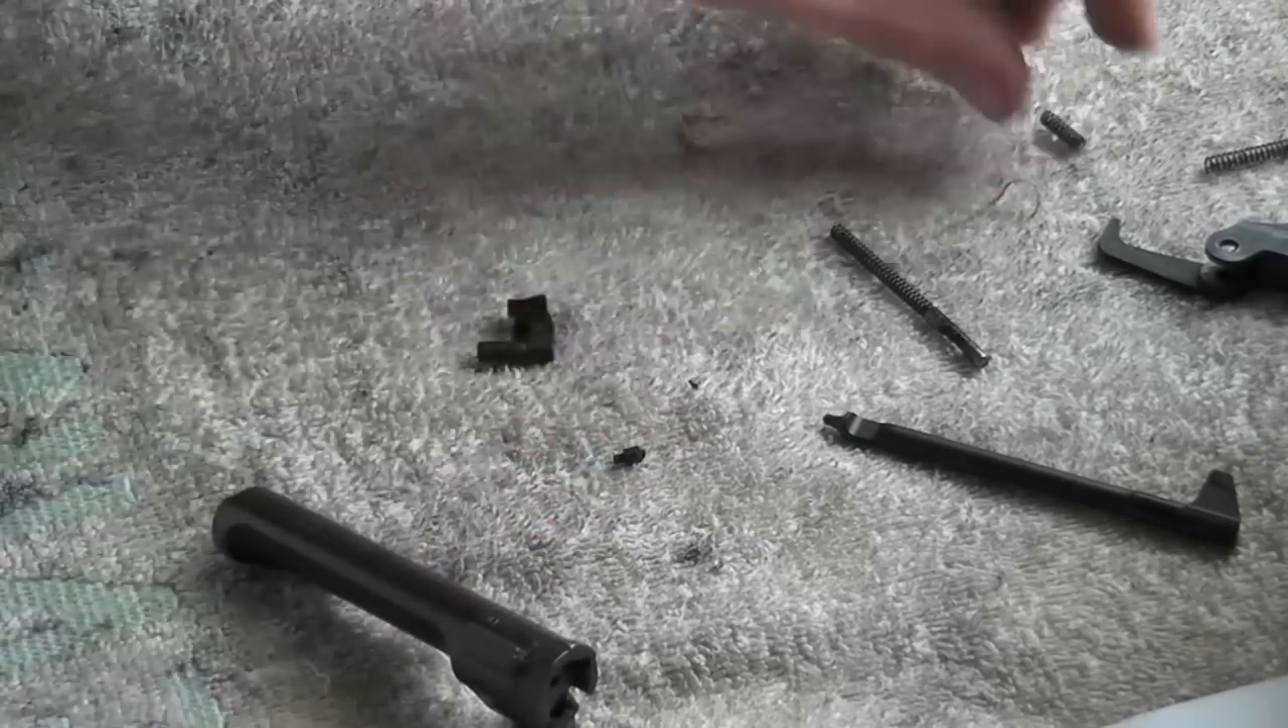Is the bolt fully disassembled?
Yes.